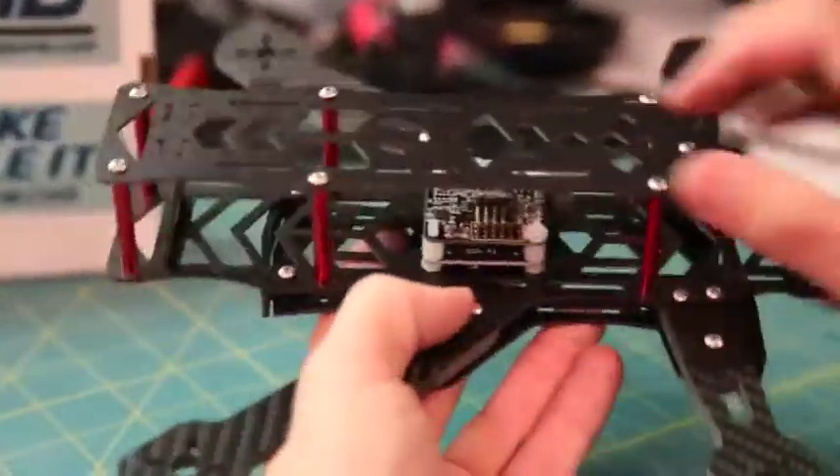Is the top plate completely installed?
Yes.